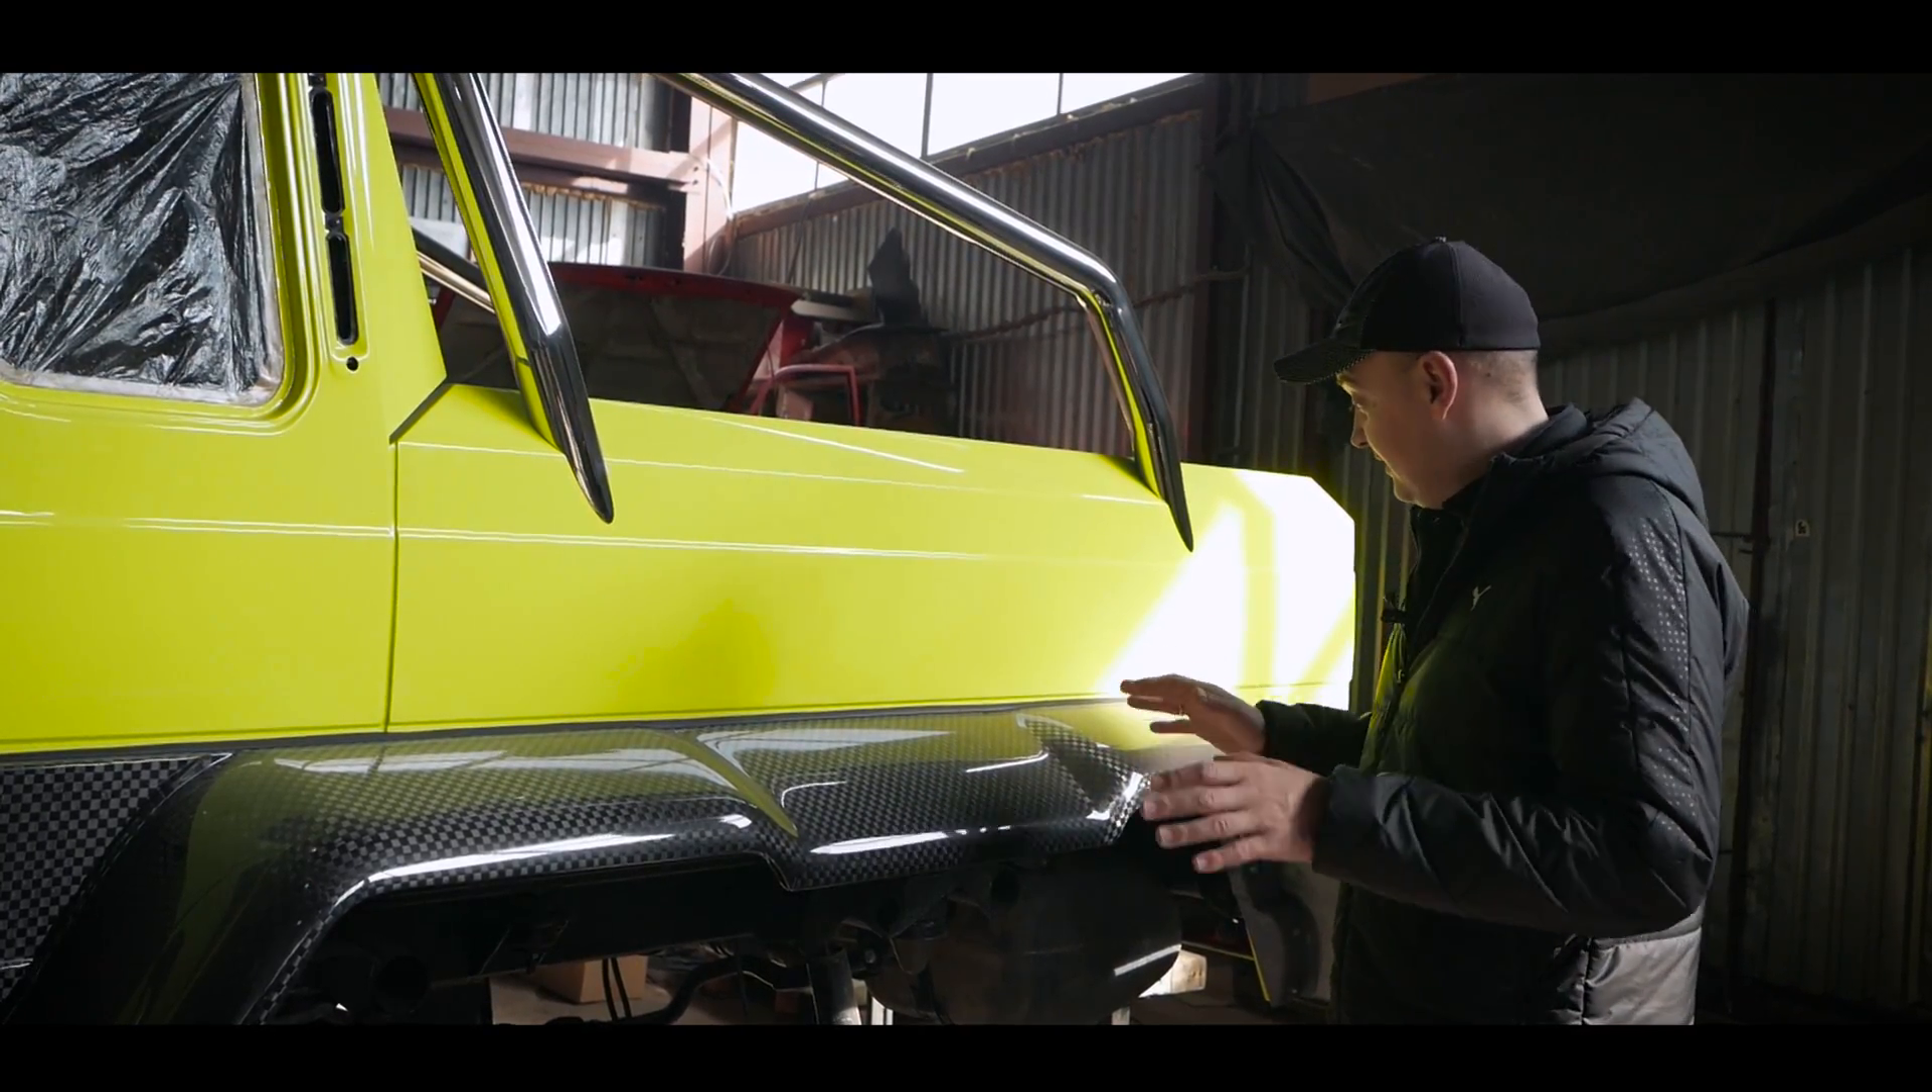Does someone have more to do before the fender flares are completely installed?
No.